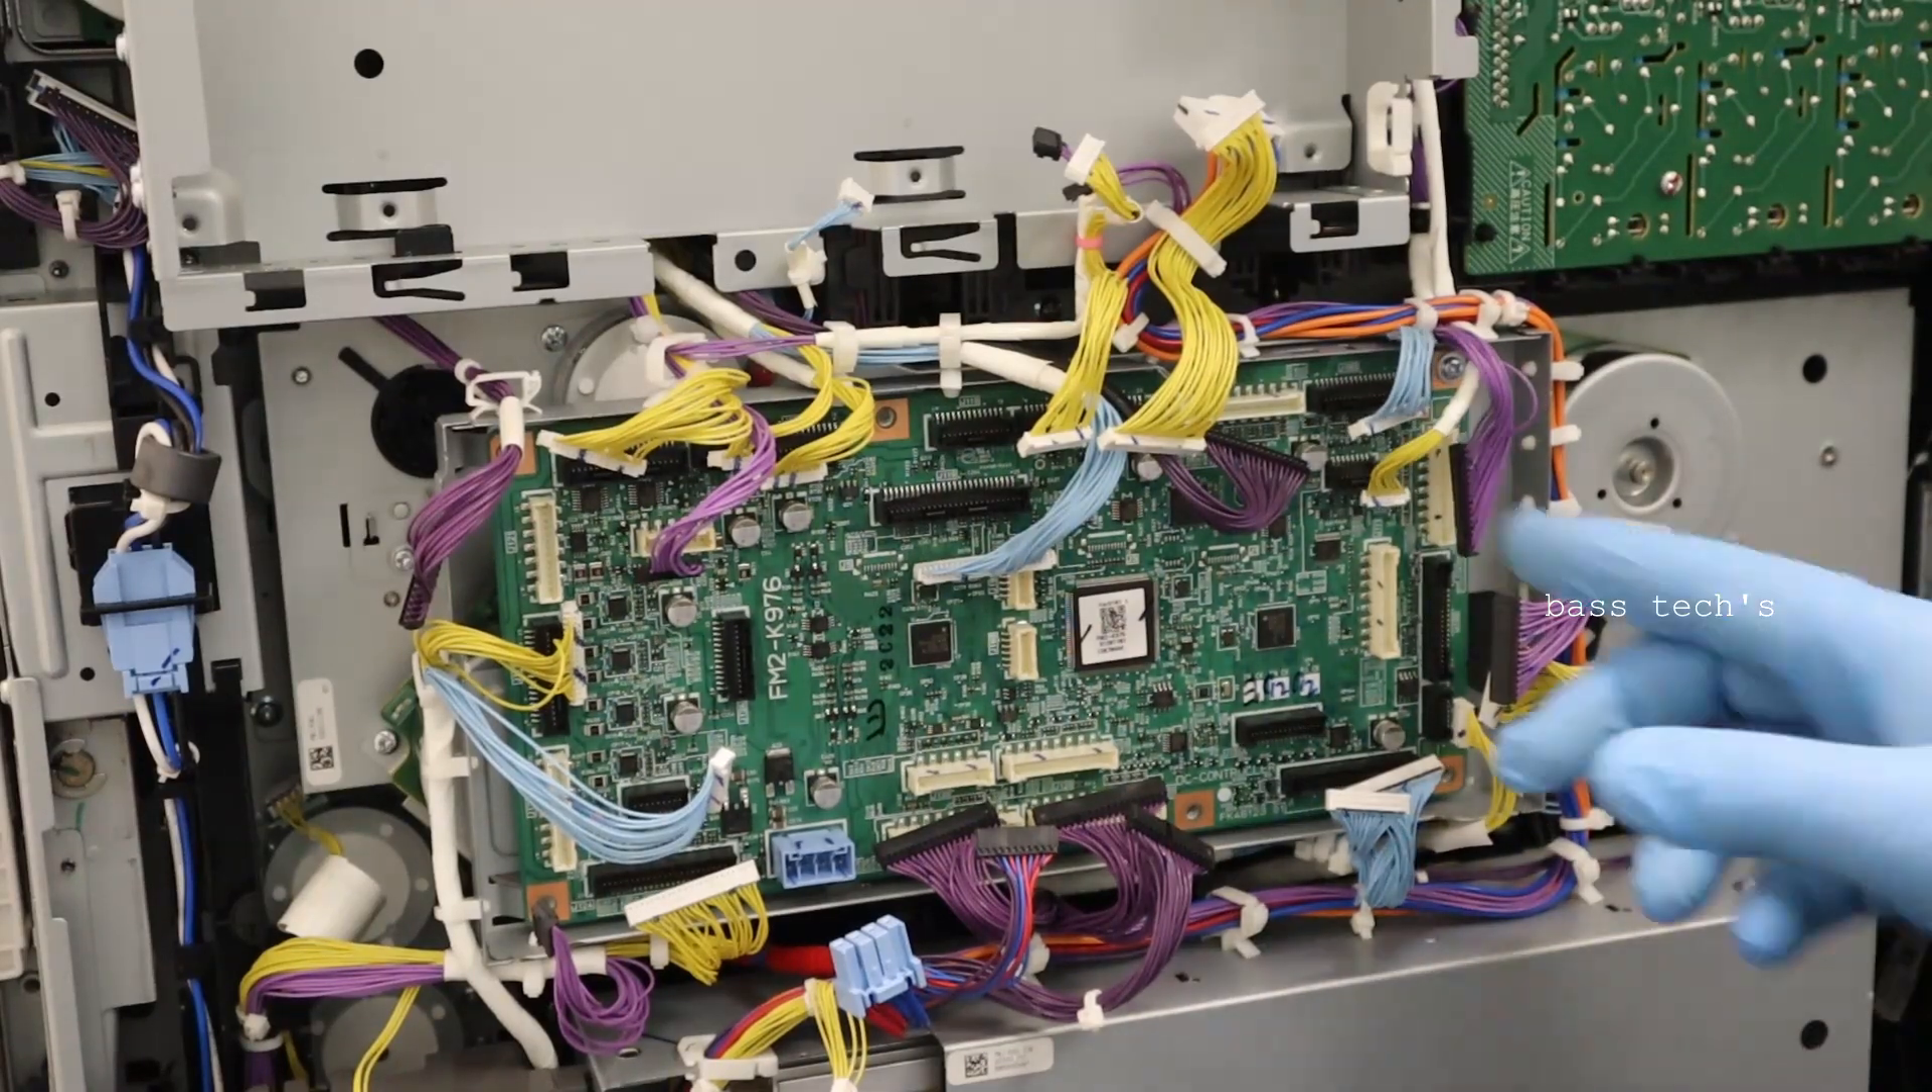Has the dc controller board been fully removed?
No.